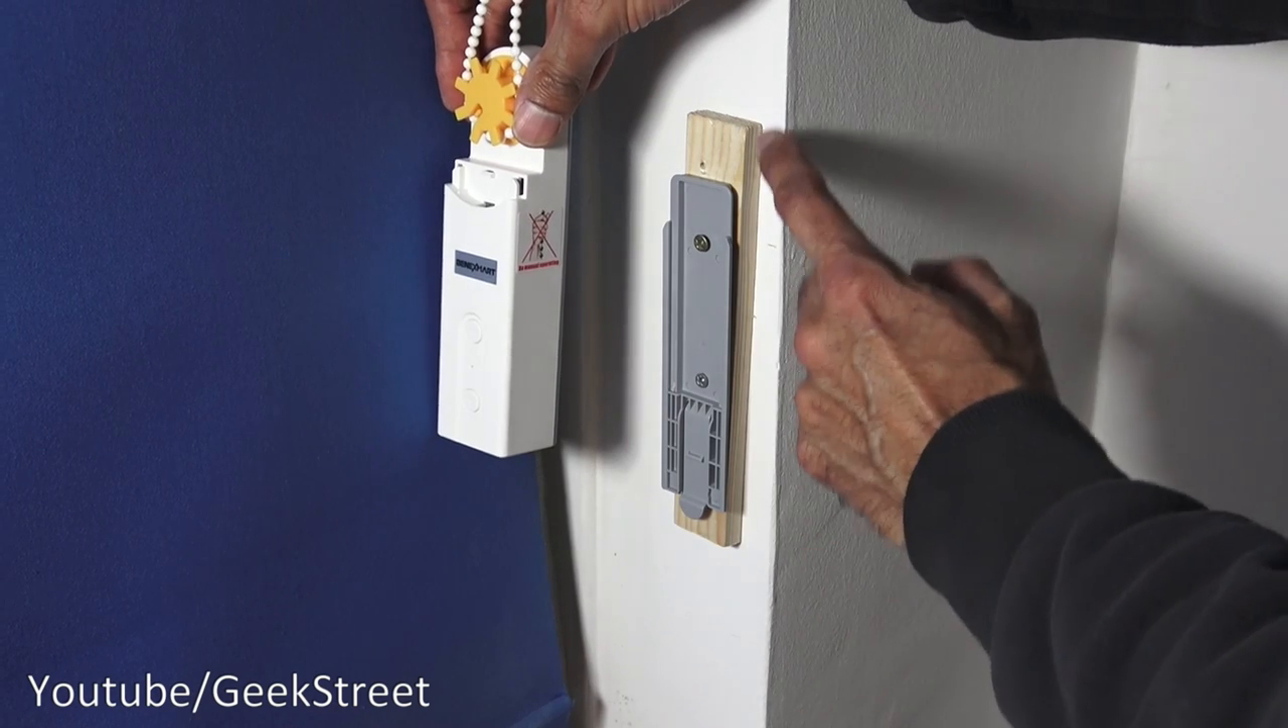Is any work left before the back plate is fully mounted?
No.